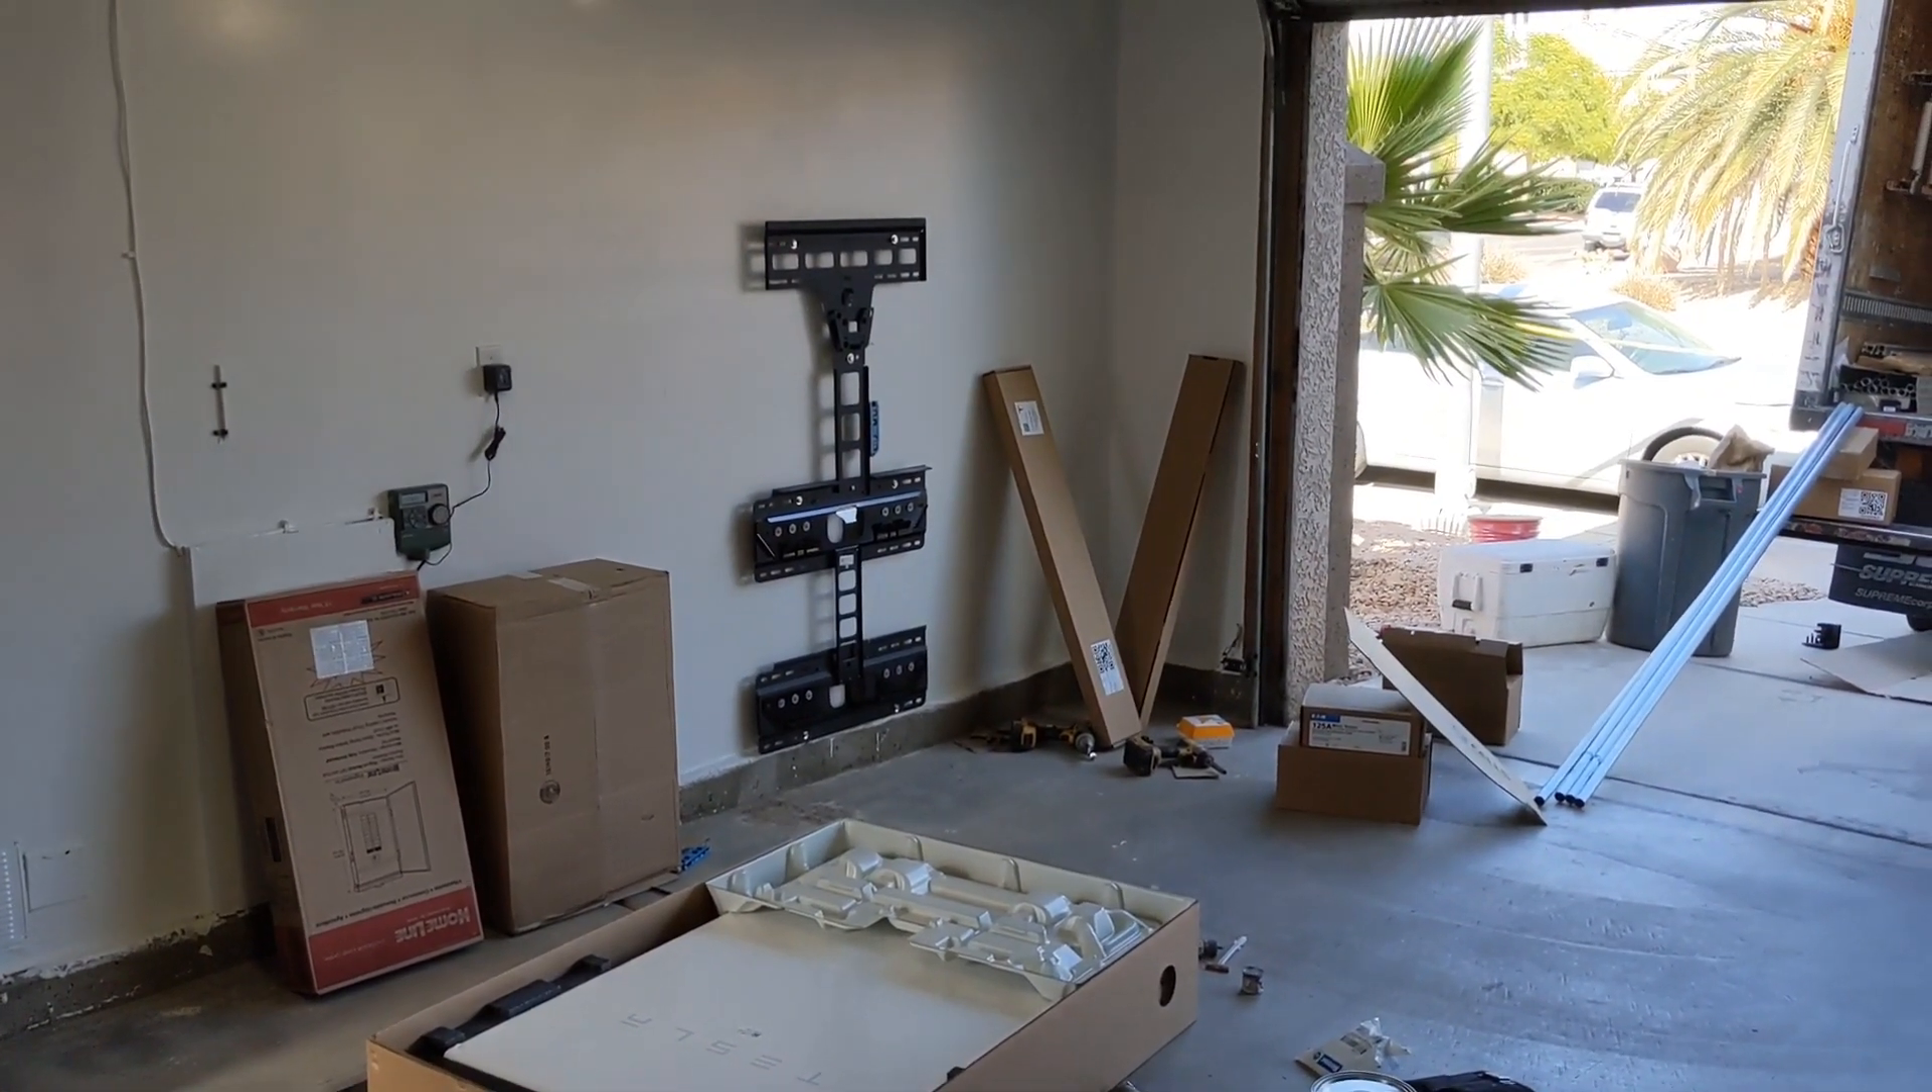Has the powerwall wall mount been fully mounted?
Yes.